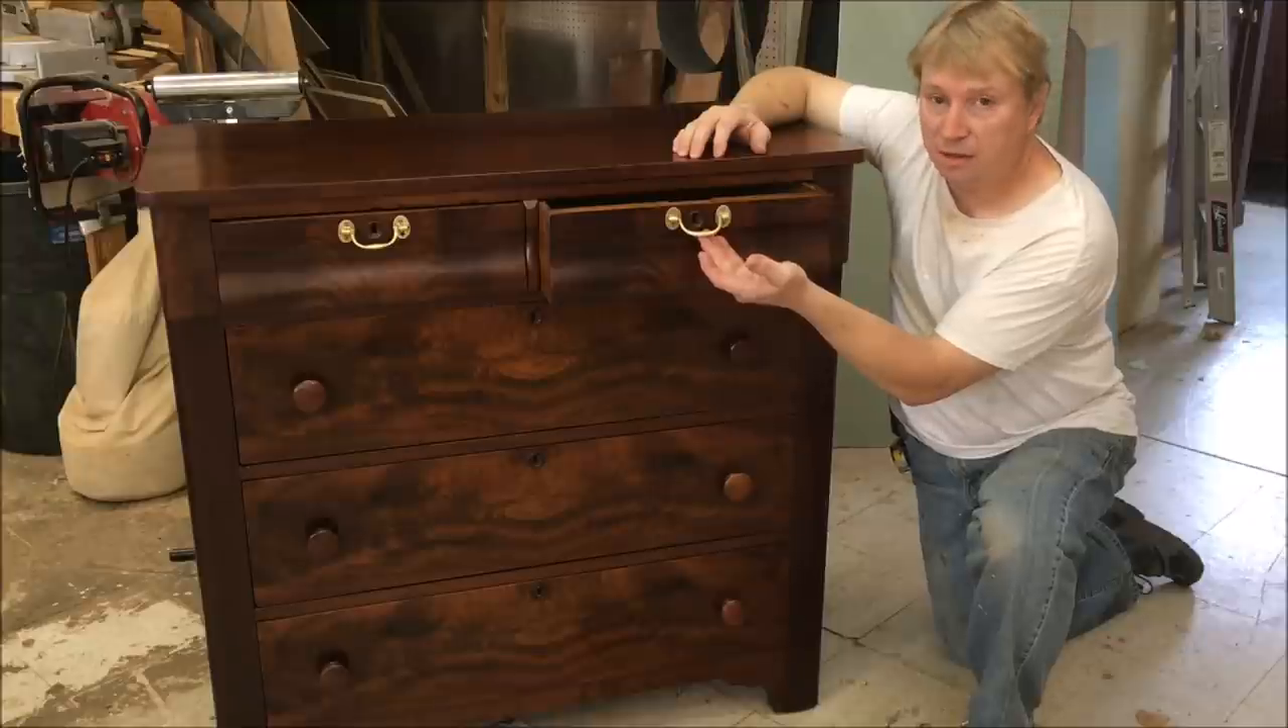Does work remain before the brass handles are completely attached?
No.